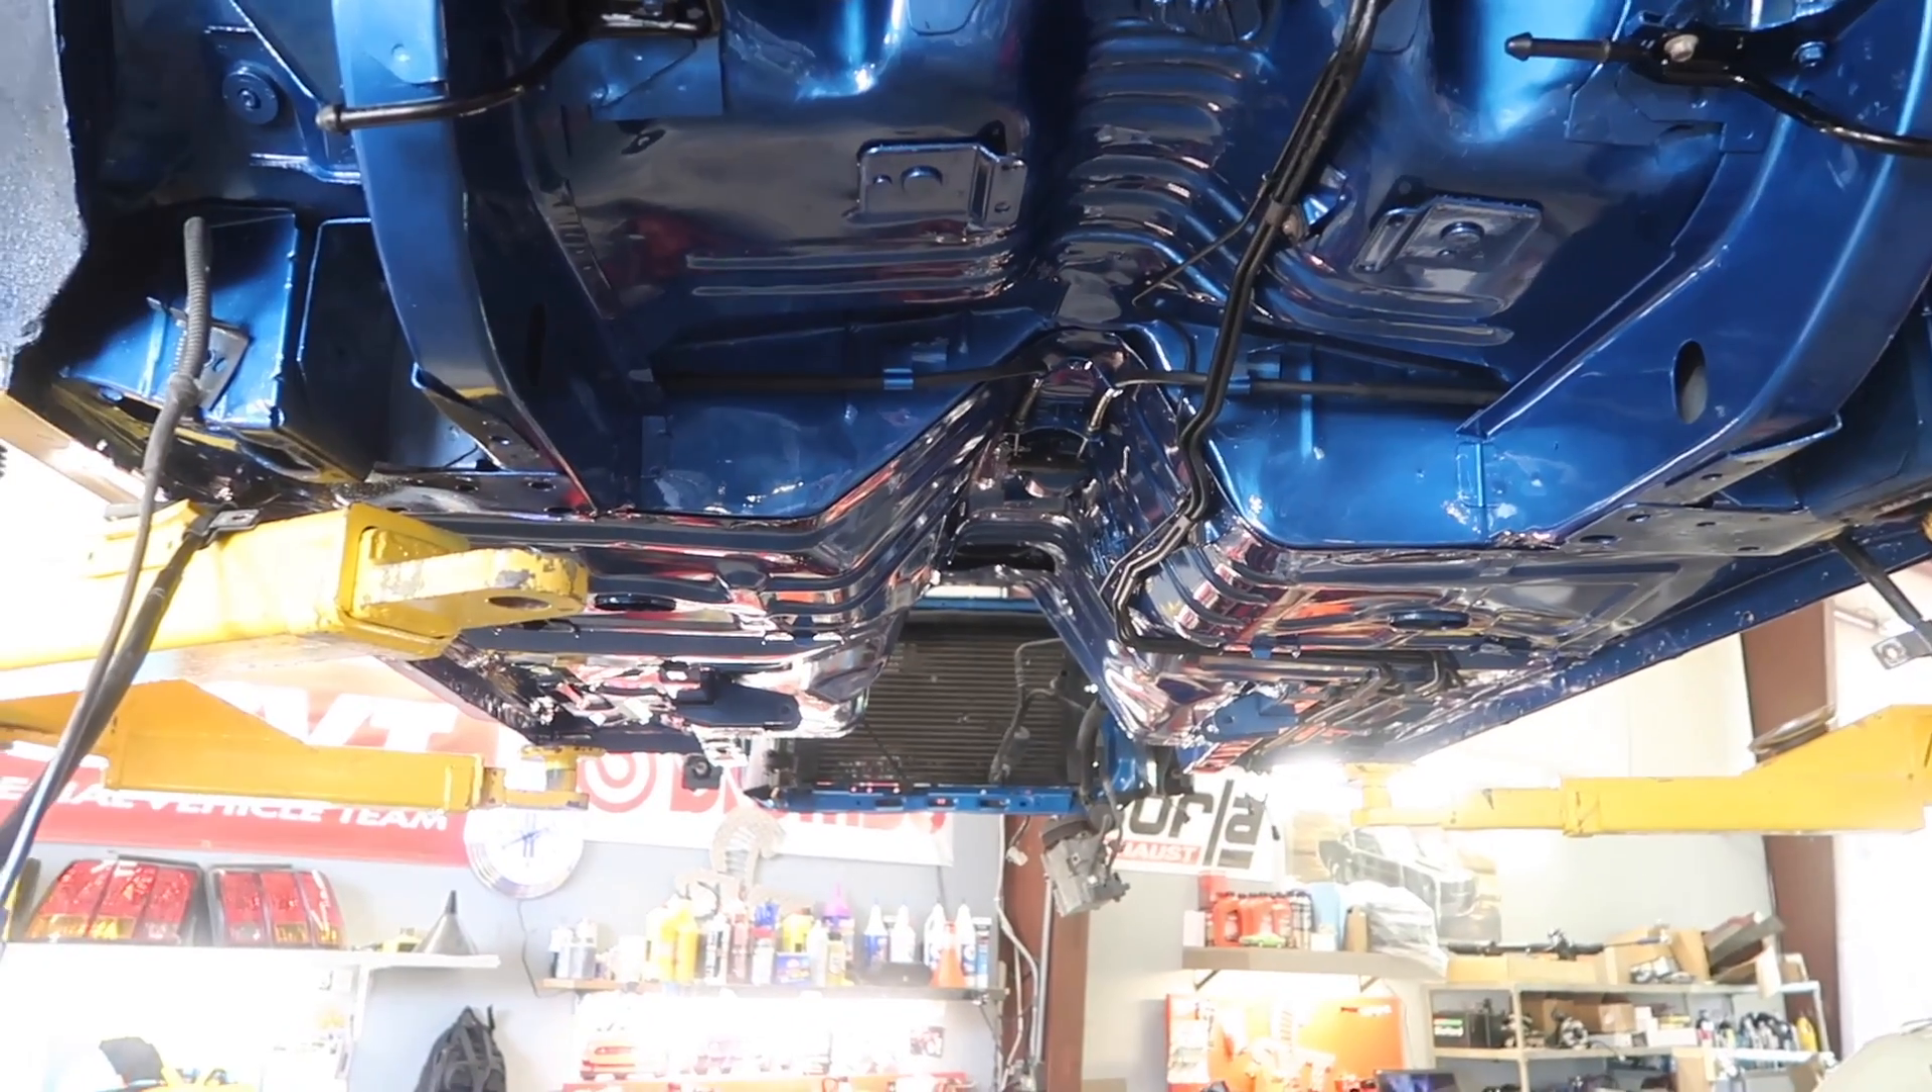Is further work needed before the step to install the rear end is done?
Yes.